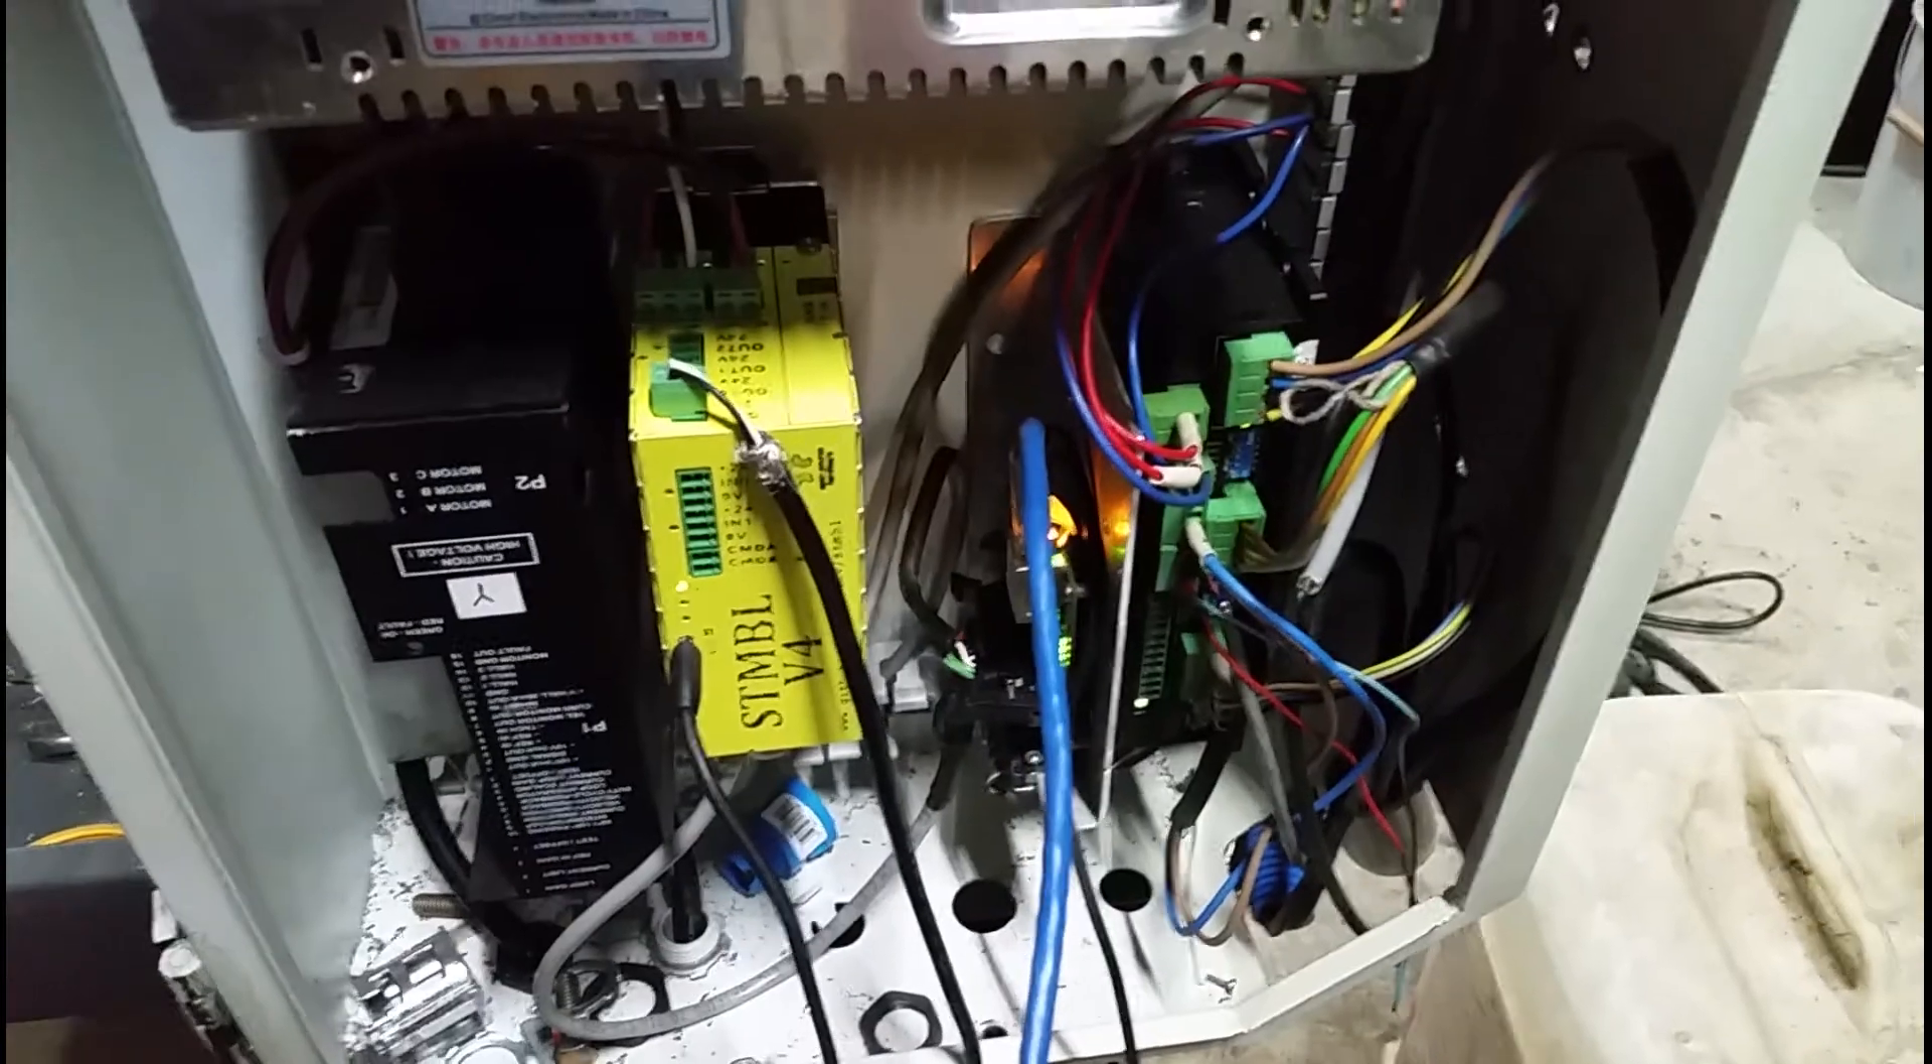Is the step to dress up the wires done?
No.